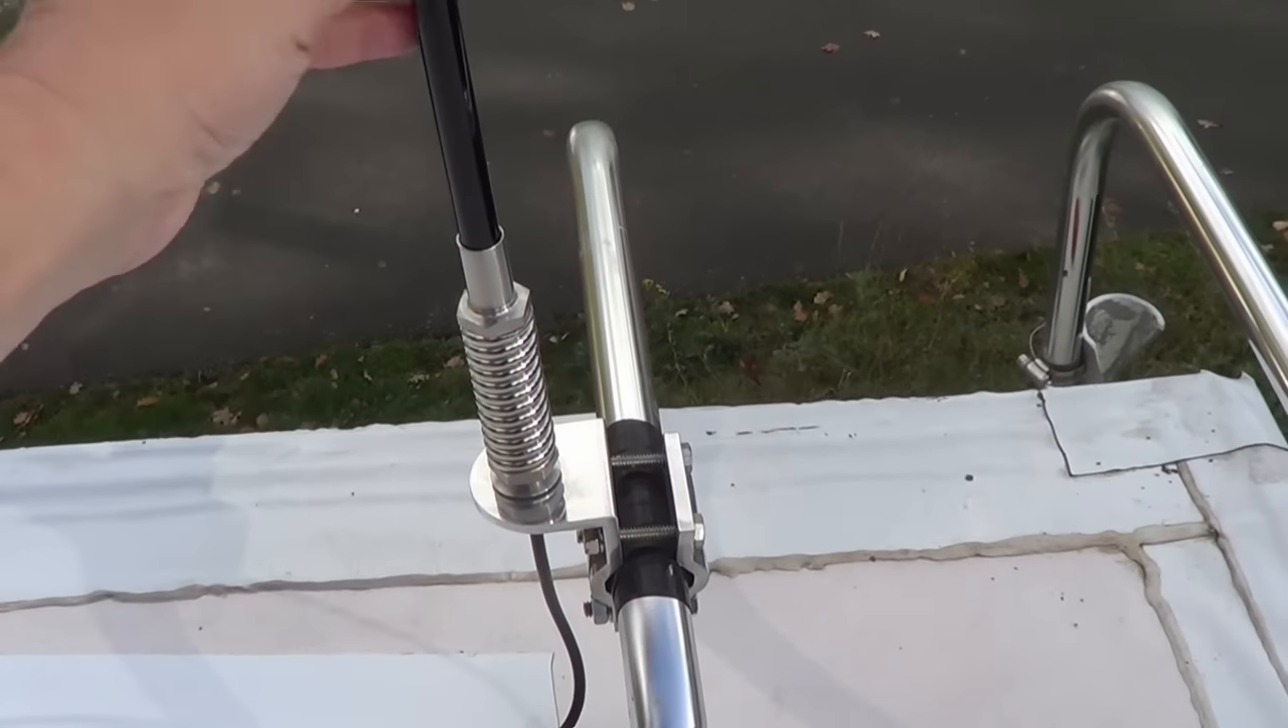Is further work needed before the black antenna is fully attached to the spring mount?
No.